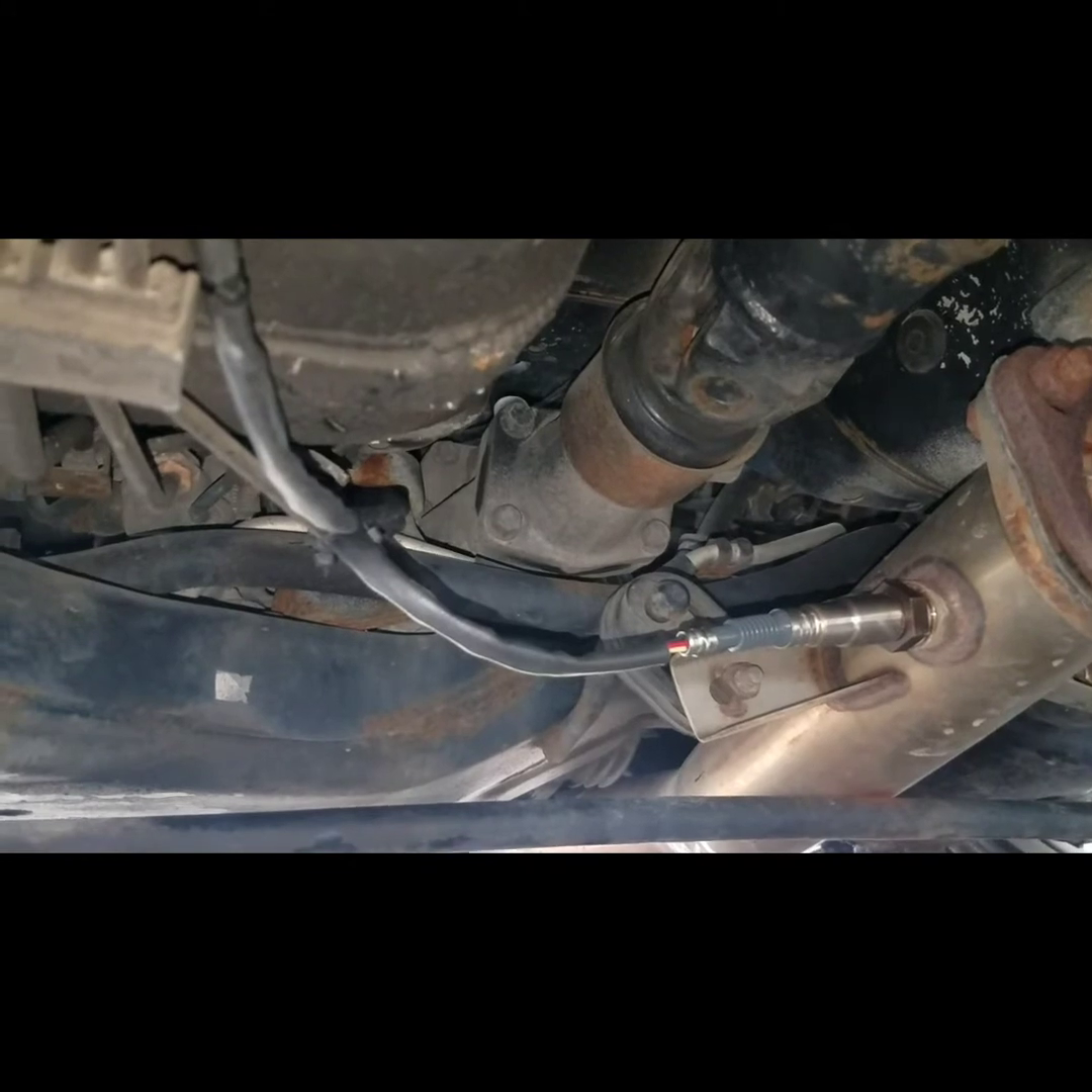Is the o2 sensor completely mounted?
Yes.